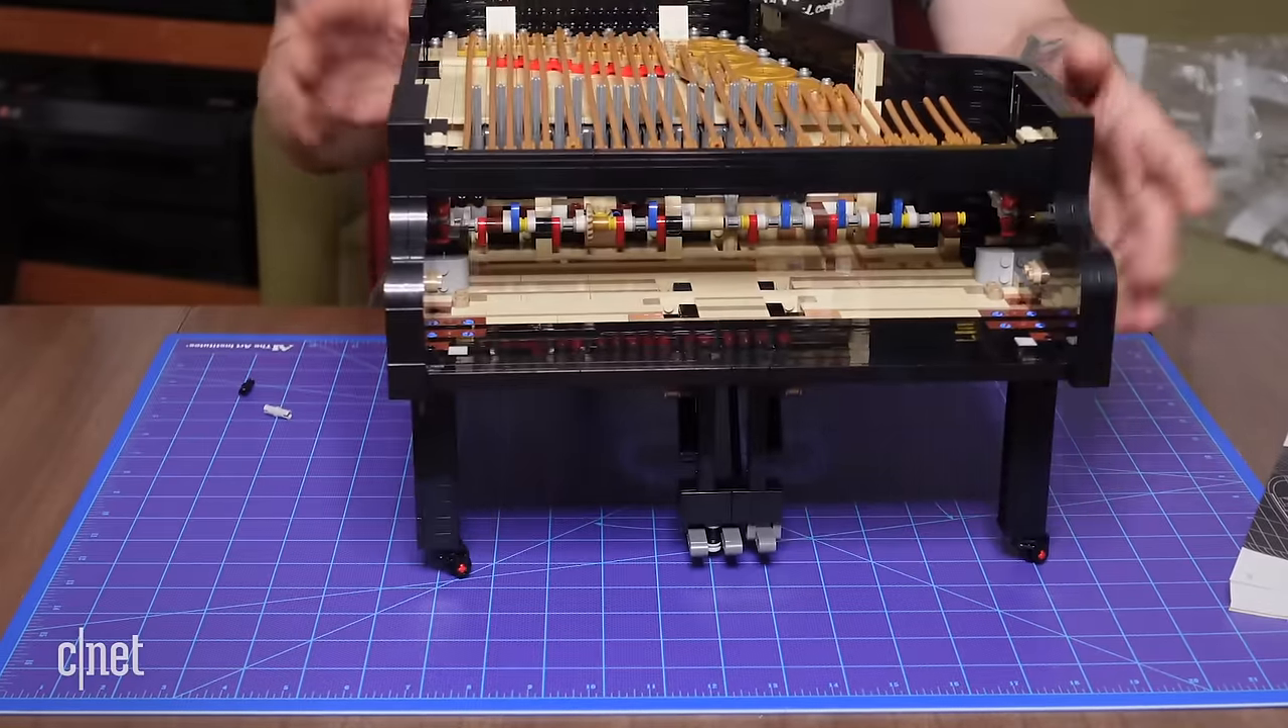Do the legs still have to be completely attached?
No.